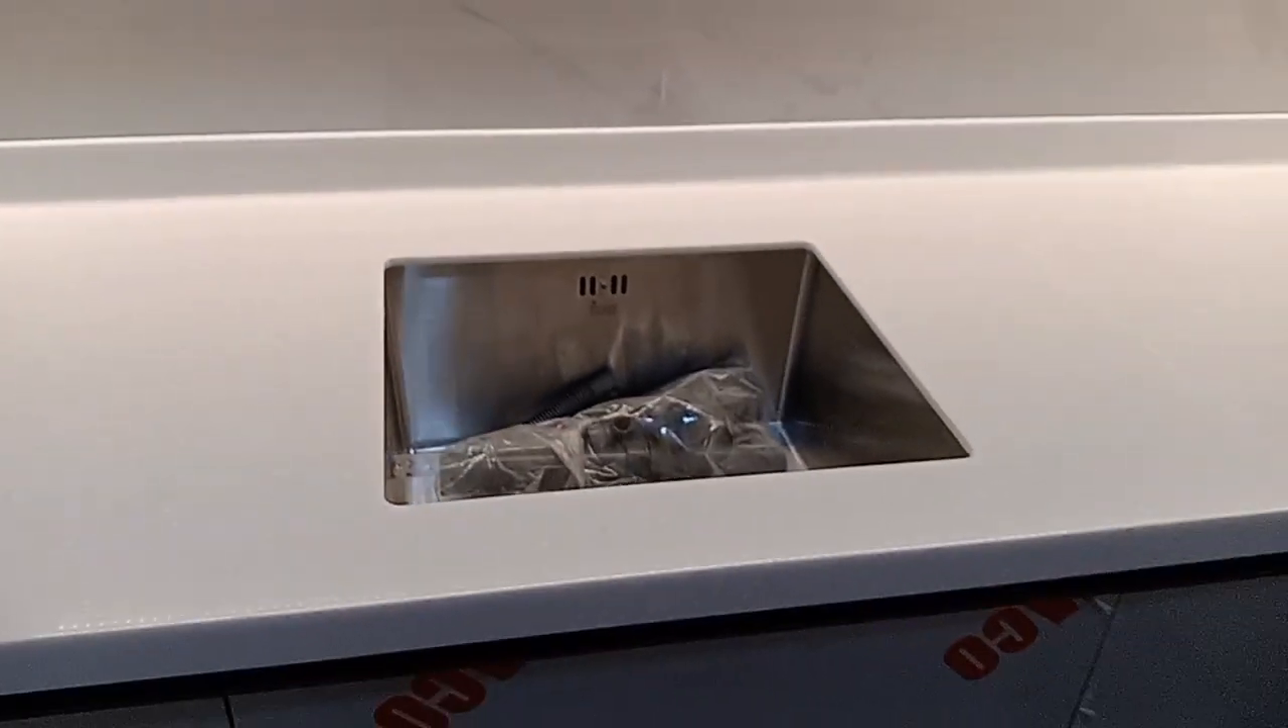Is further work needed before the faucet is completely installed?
Yes.